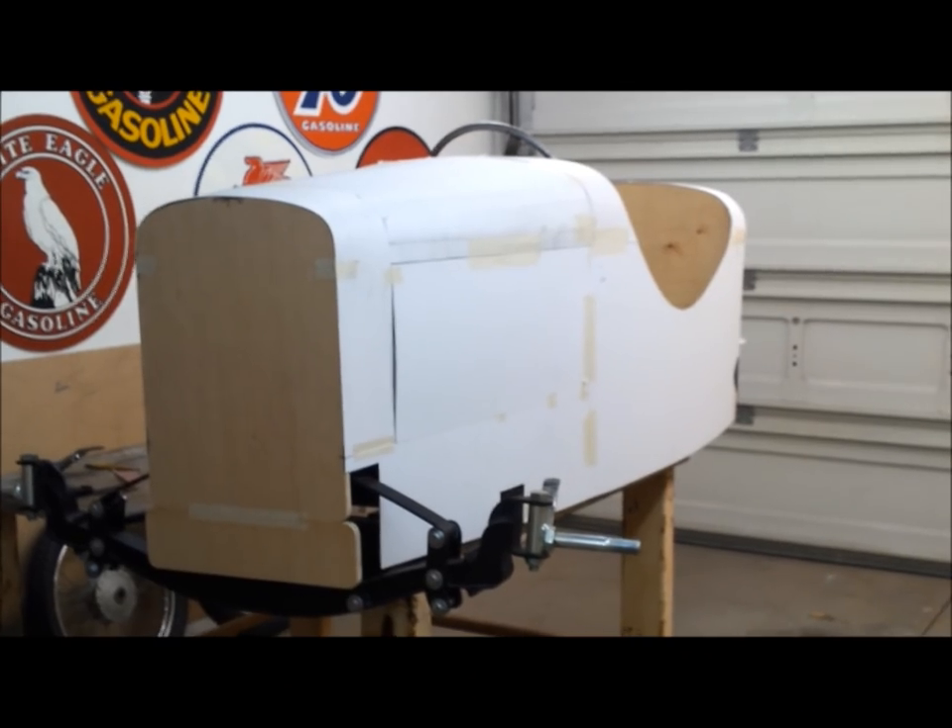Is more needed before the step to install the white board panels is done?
No.